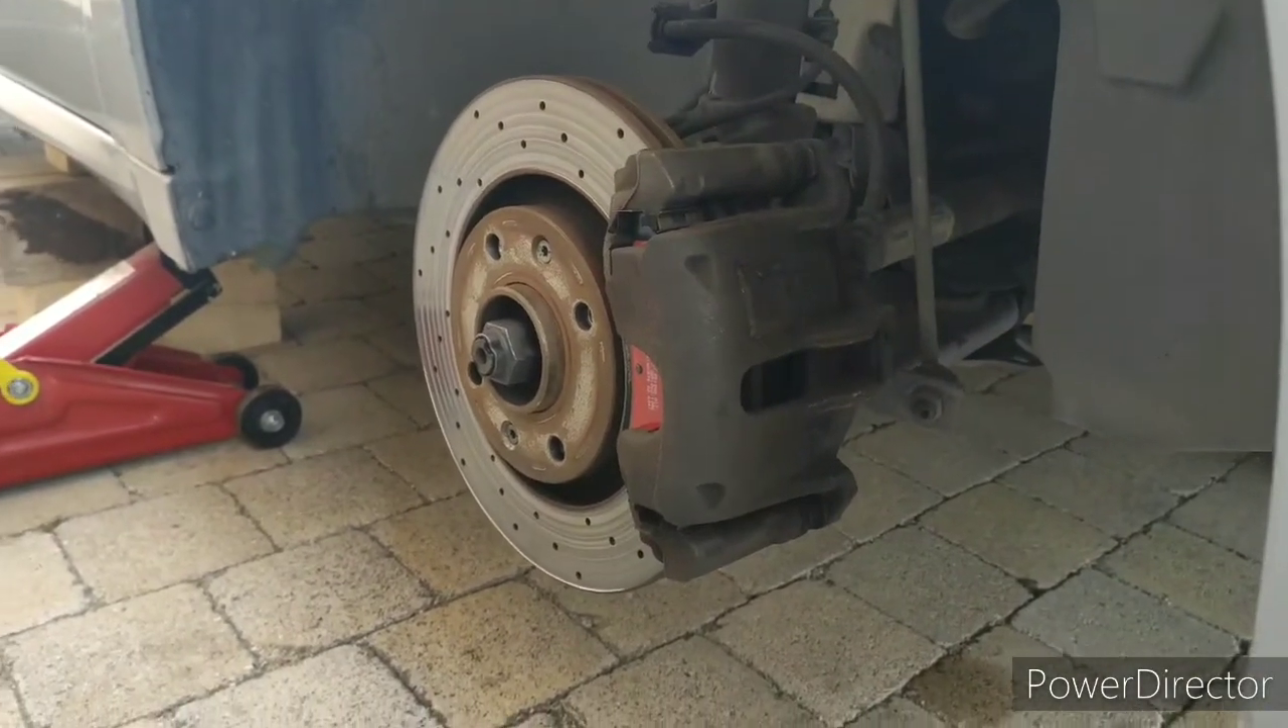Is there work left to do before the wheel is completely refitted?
Yes.